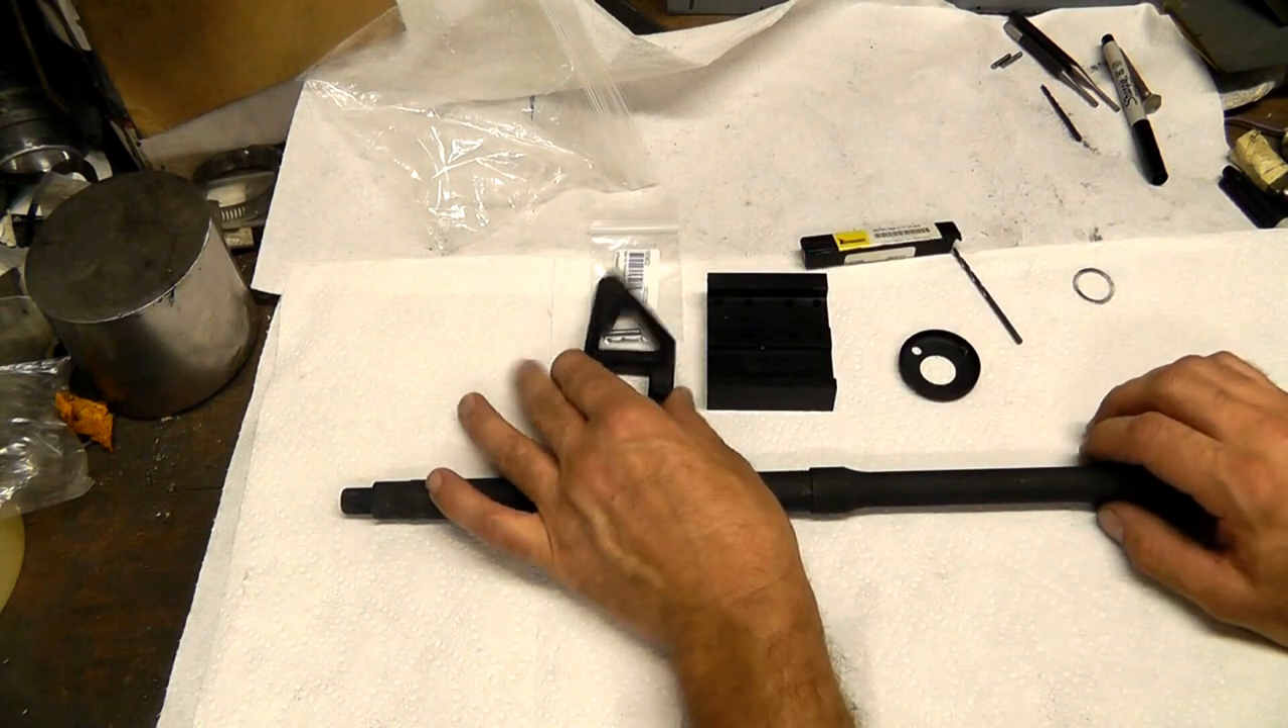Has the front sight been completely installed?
No.